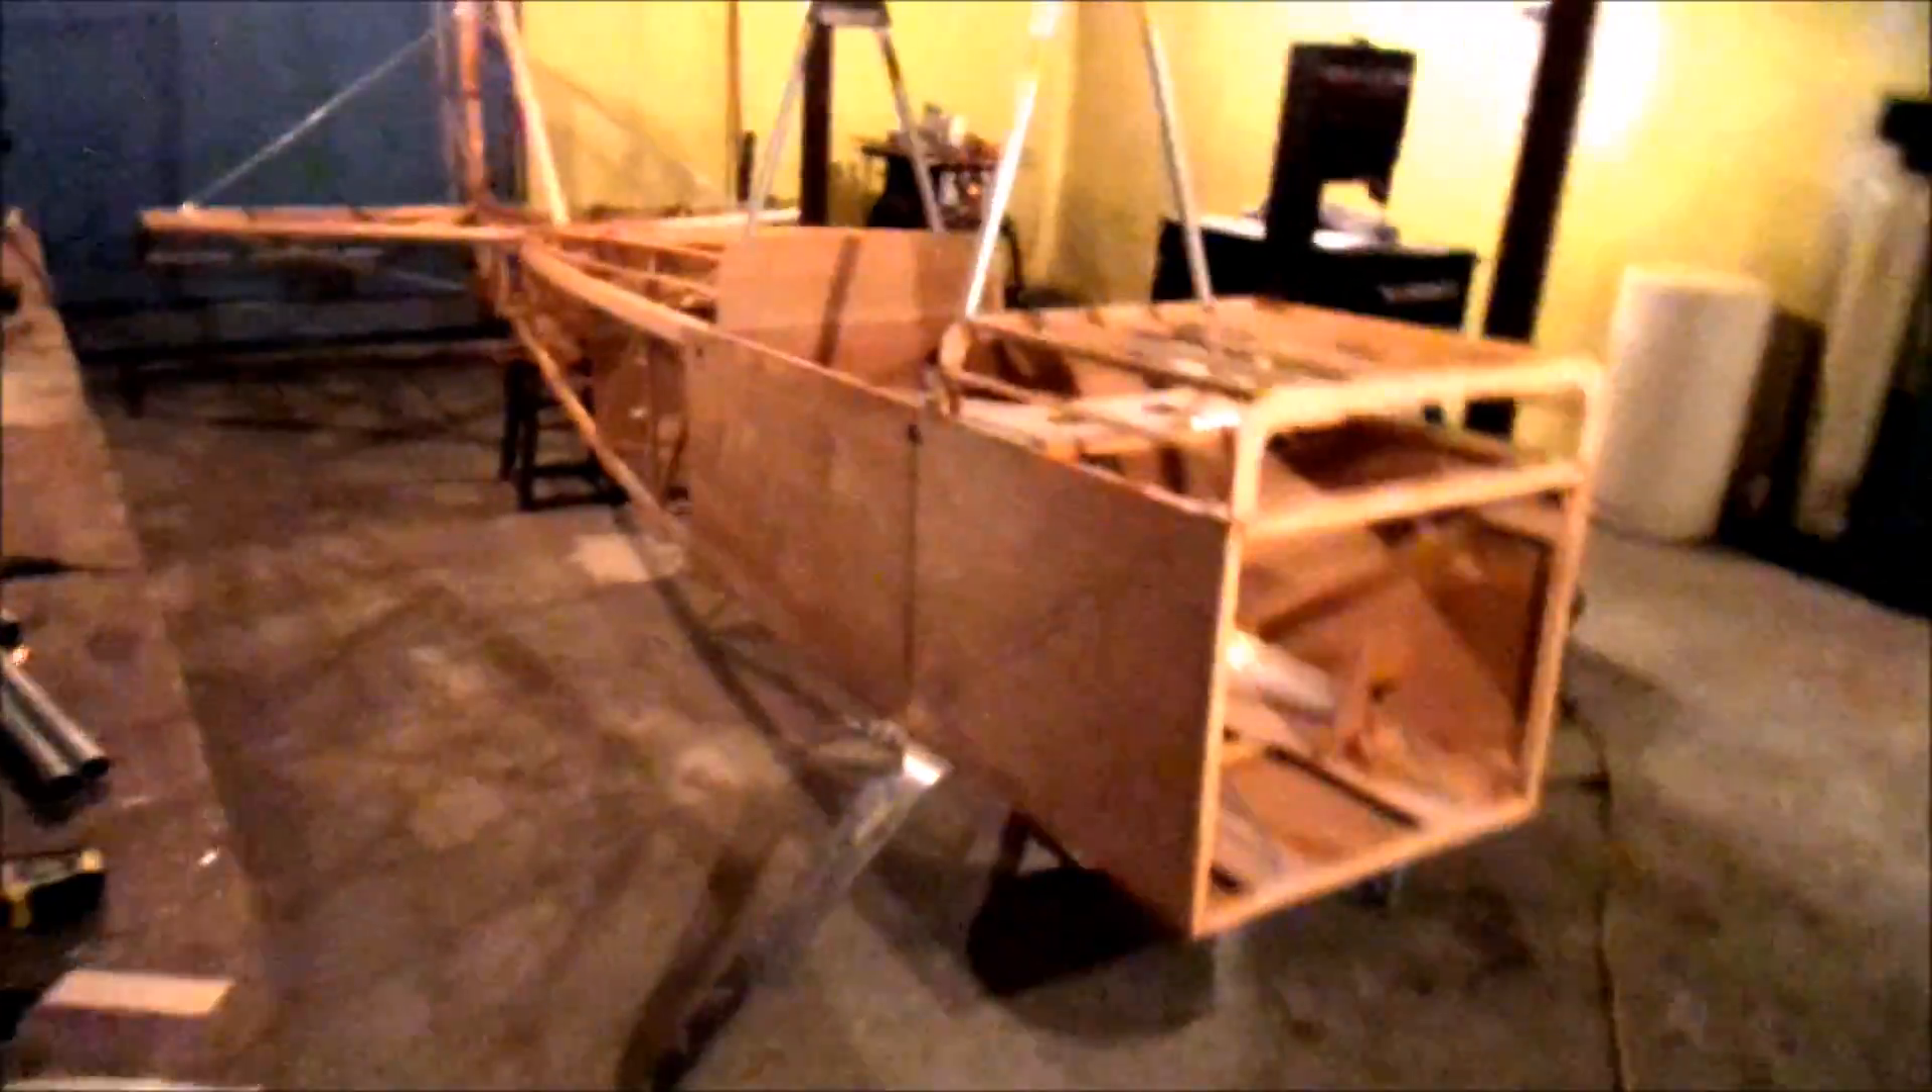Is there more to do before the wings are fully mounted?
Yes.